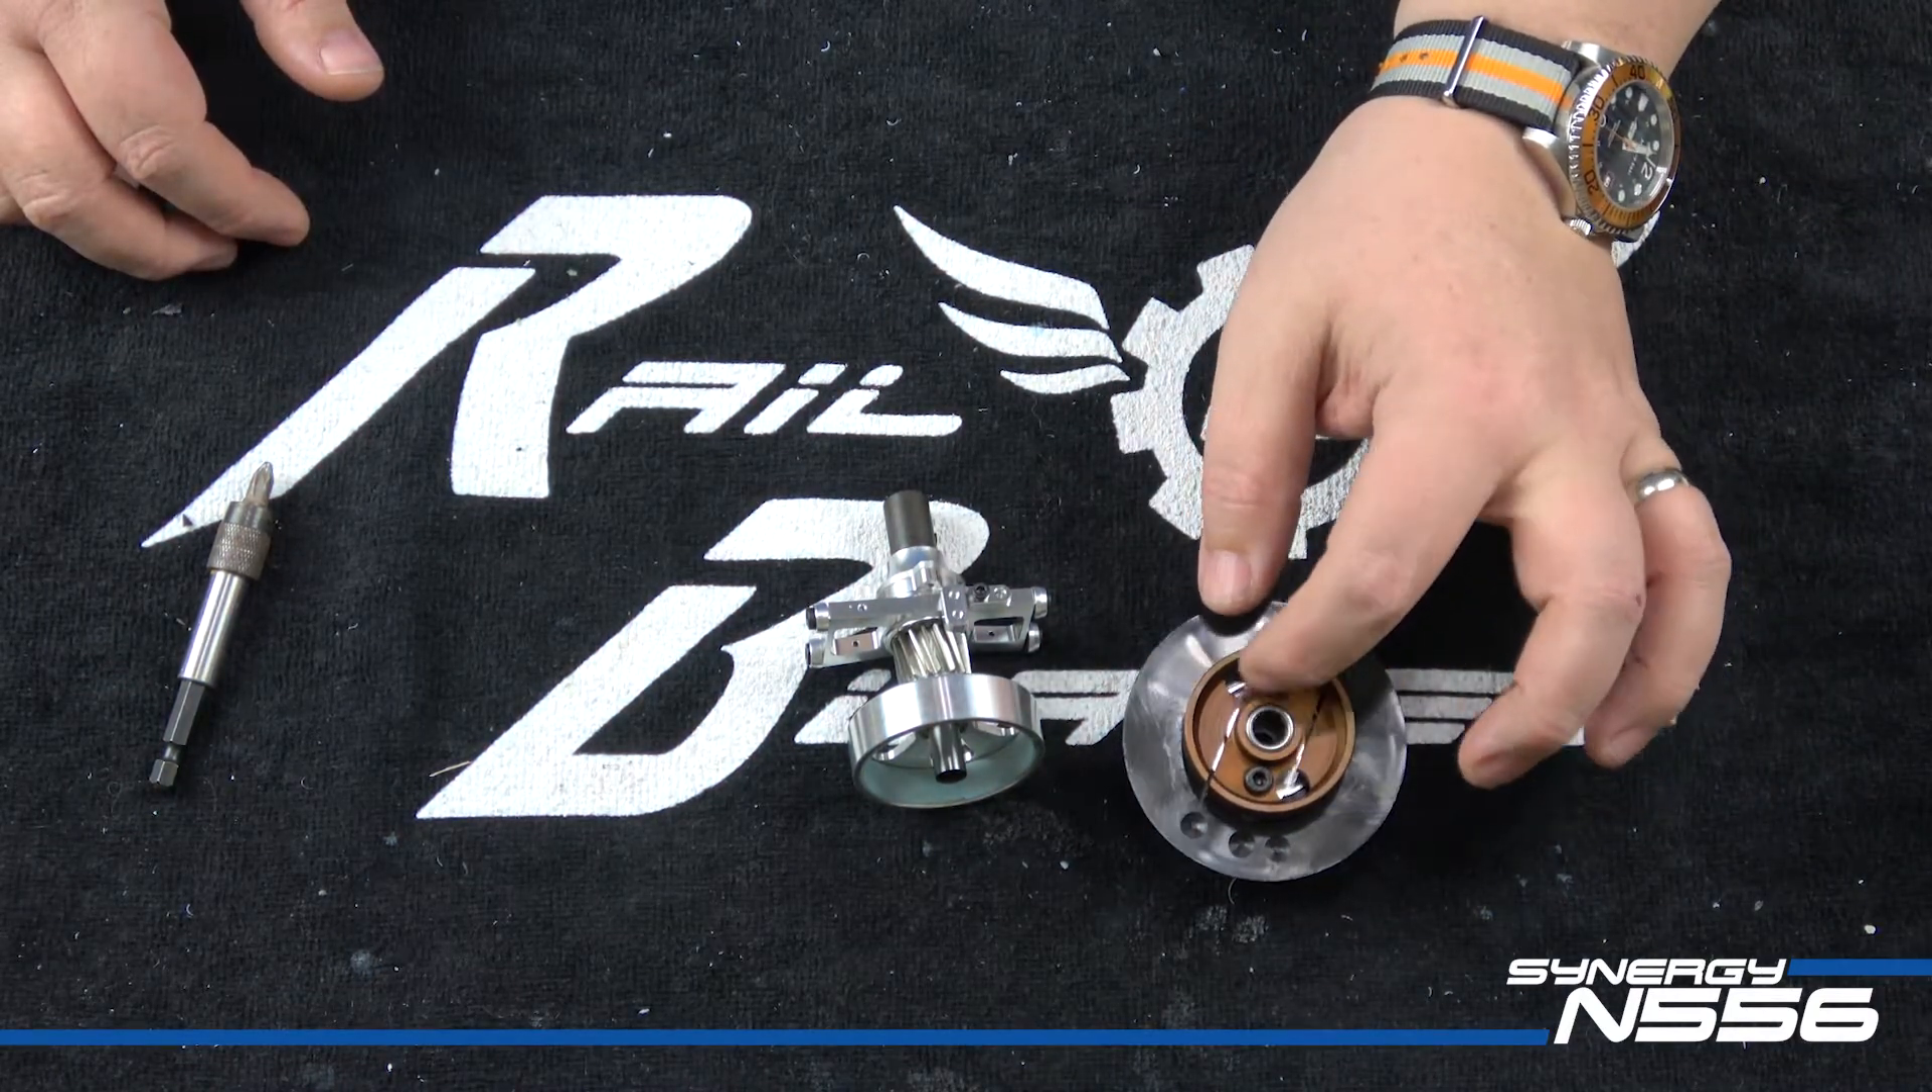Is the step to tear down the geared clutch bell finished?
No.